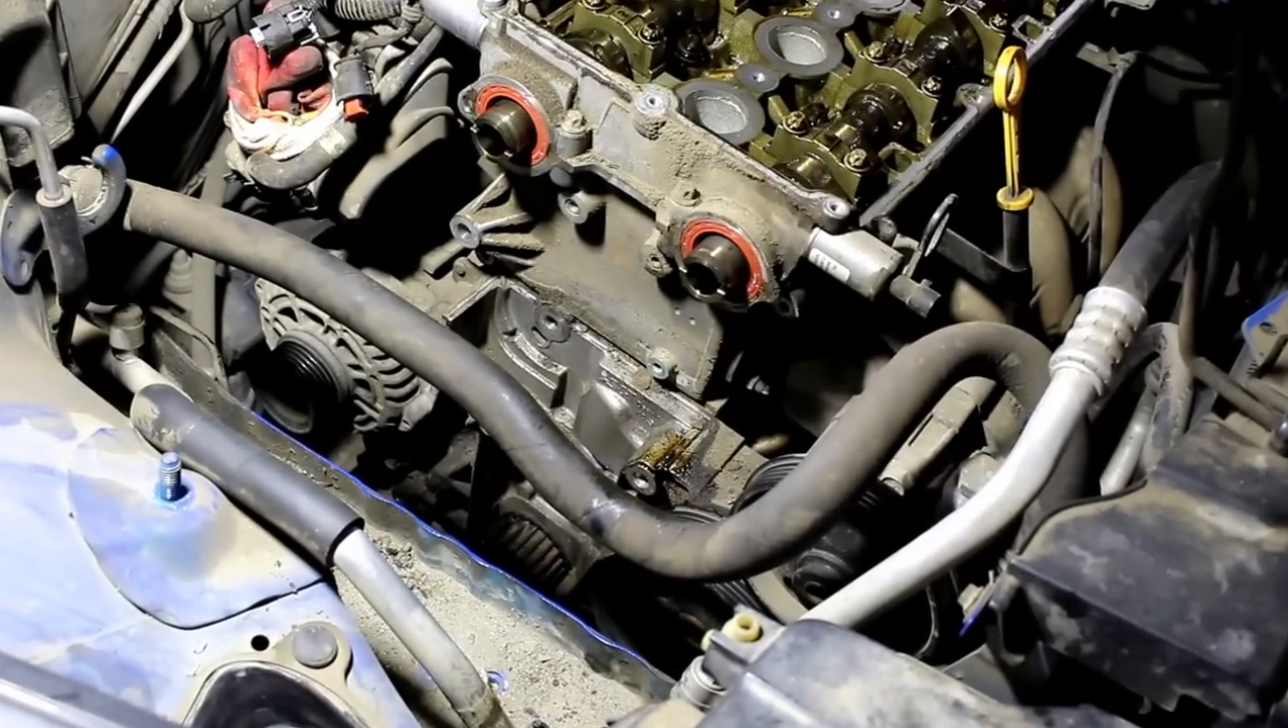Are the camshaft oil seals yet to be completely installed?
No.